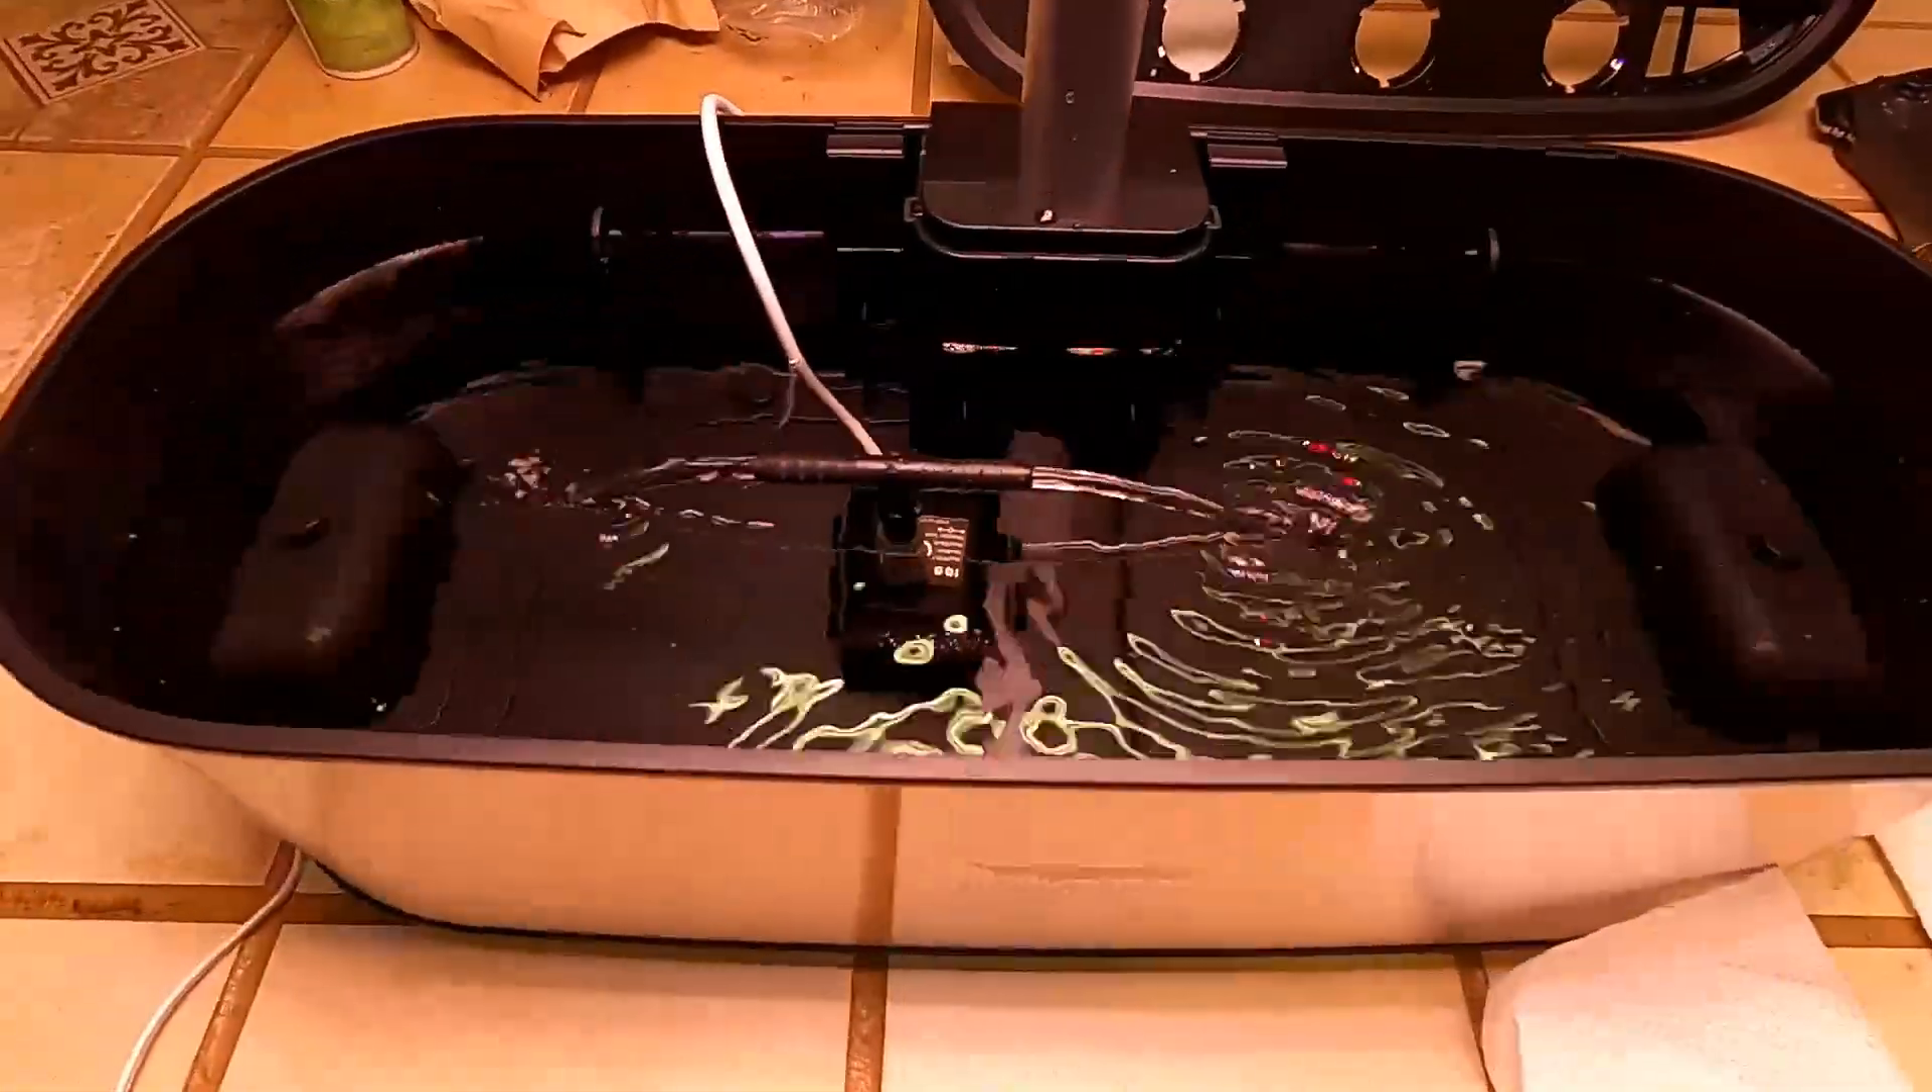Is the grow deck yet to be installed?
Yes.